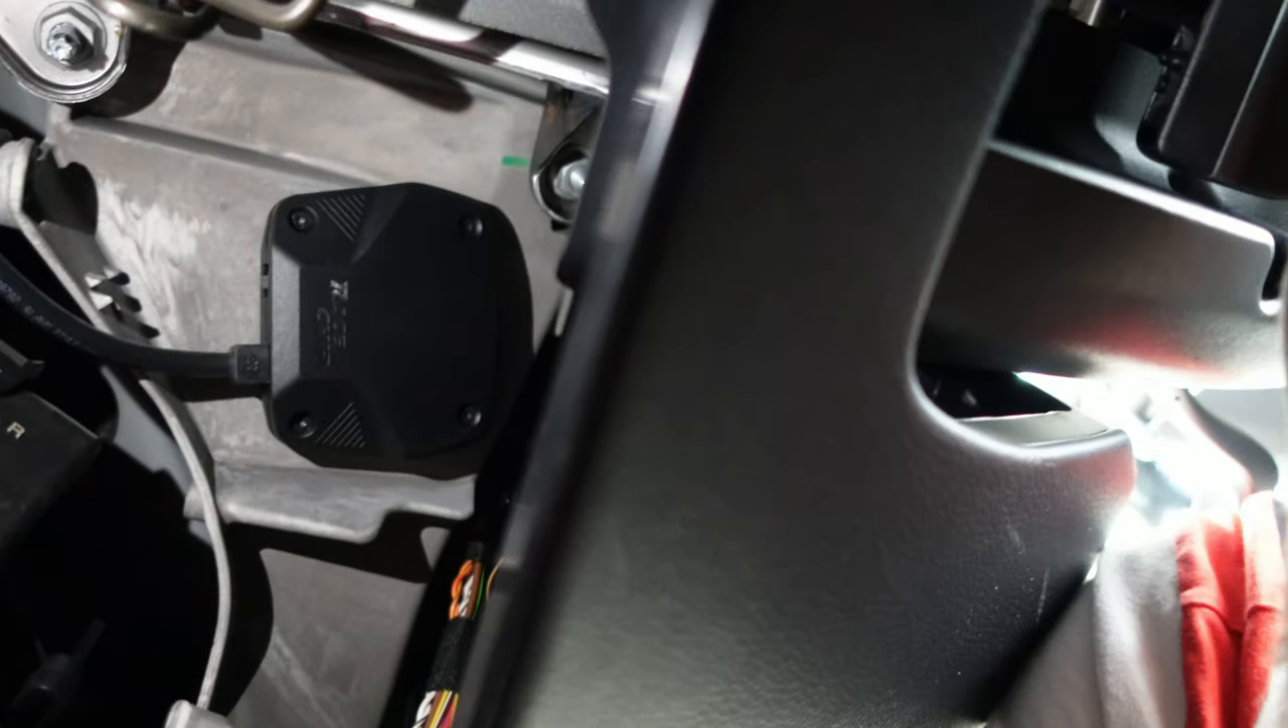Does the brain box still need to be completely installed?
No.